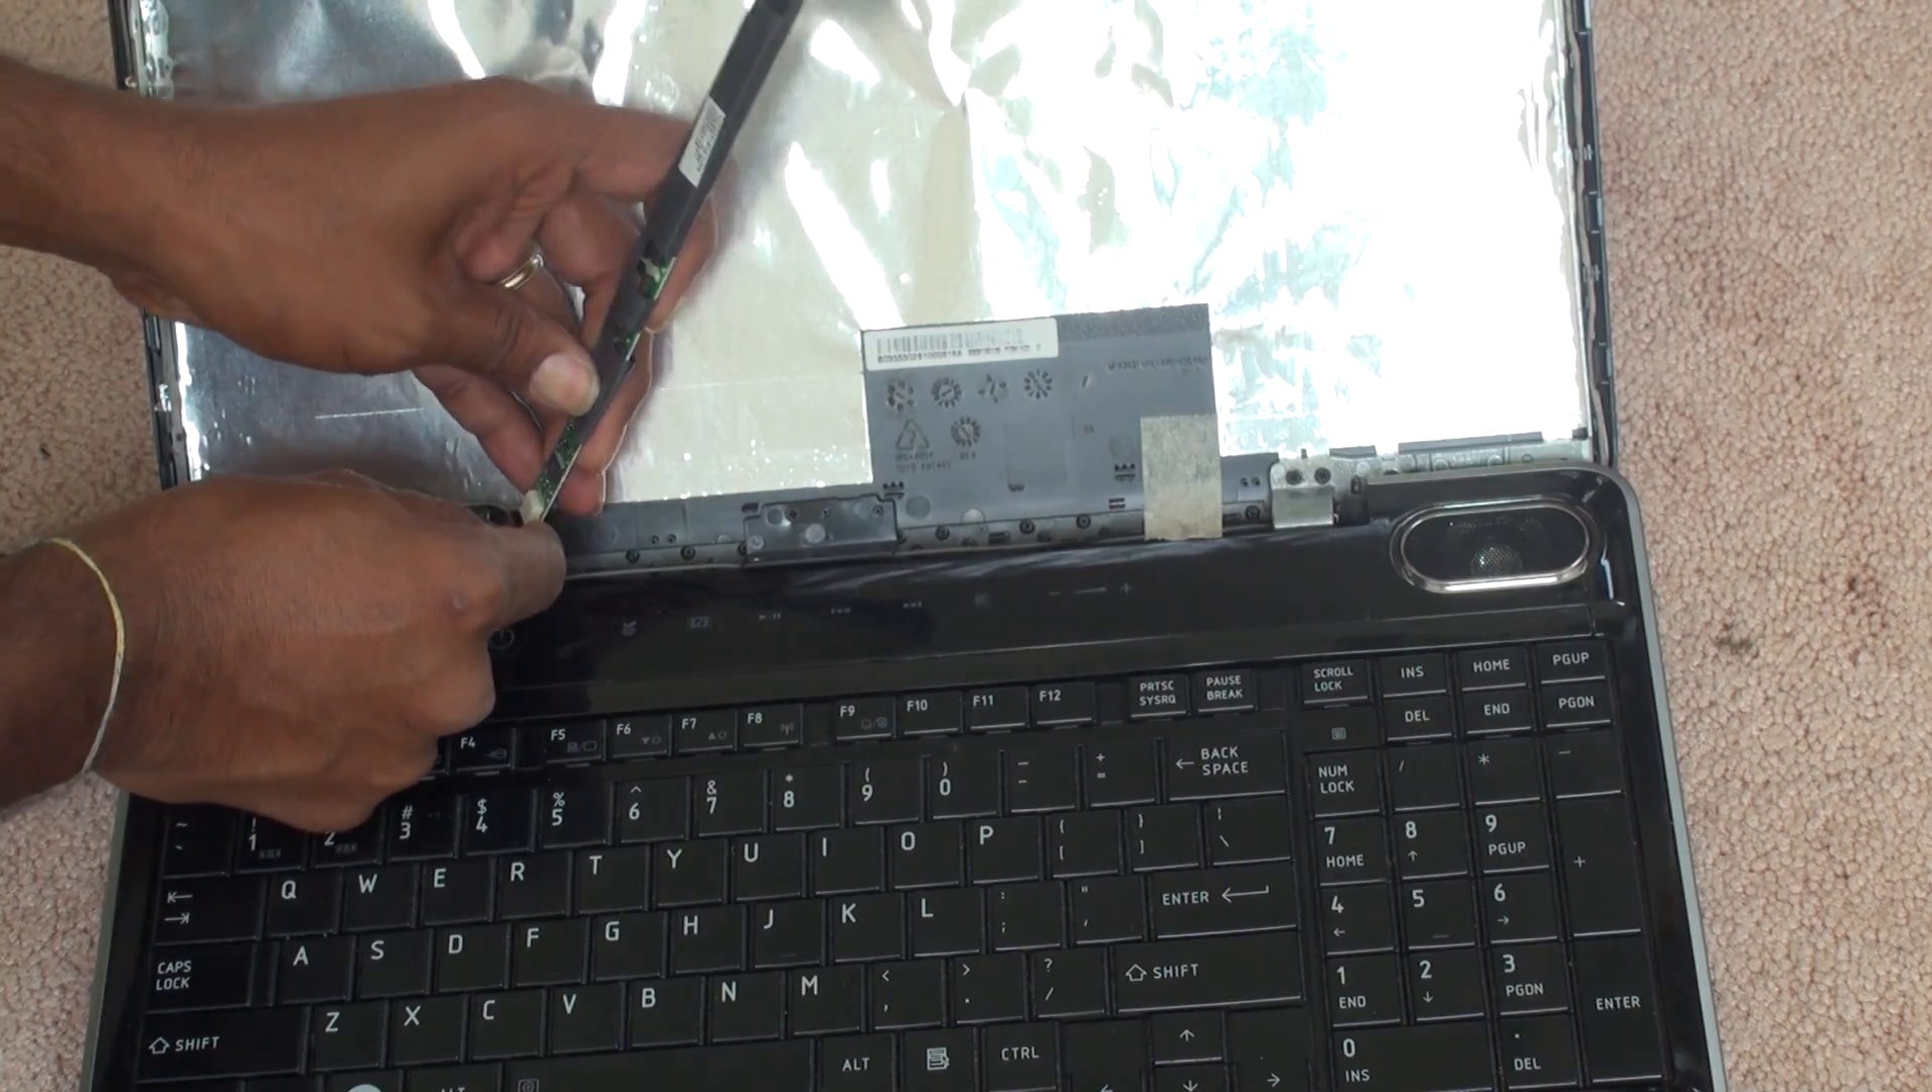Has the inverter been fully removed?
No.